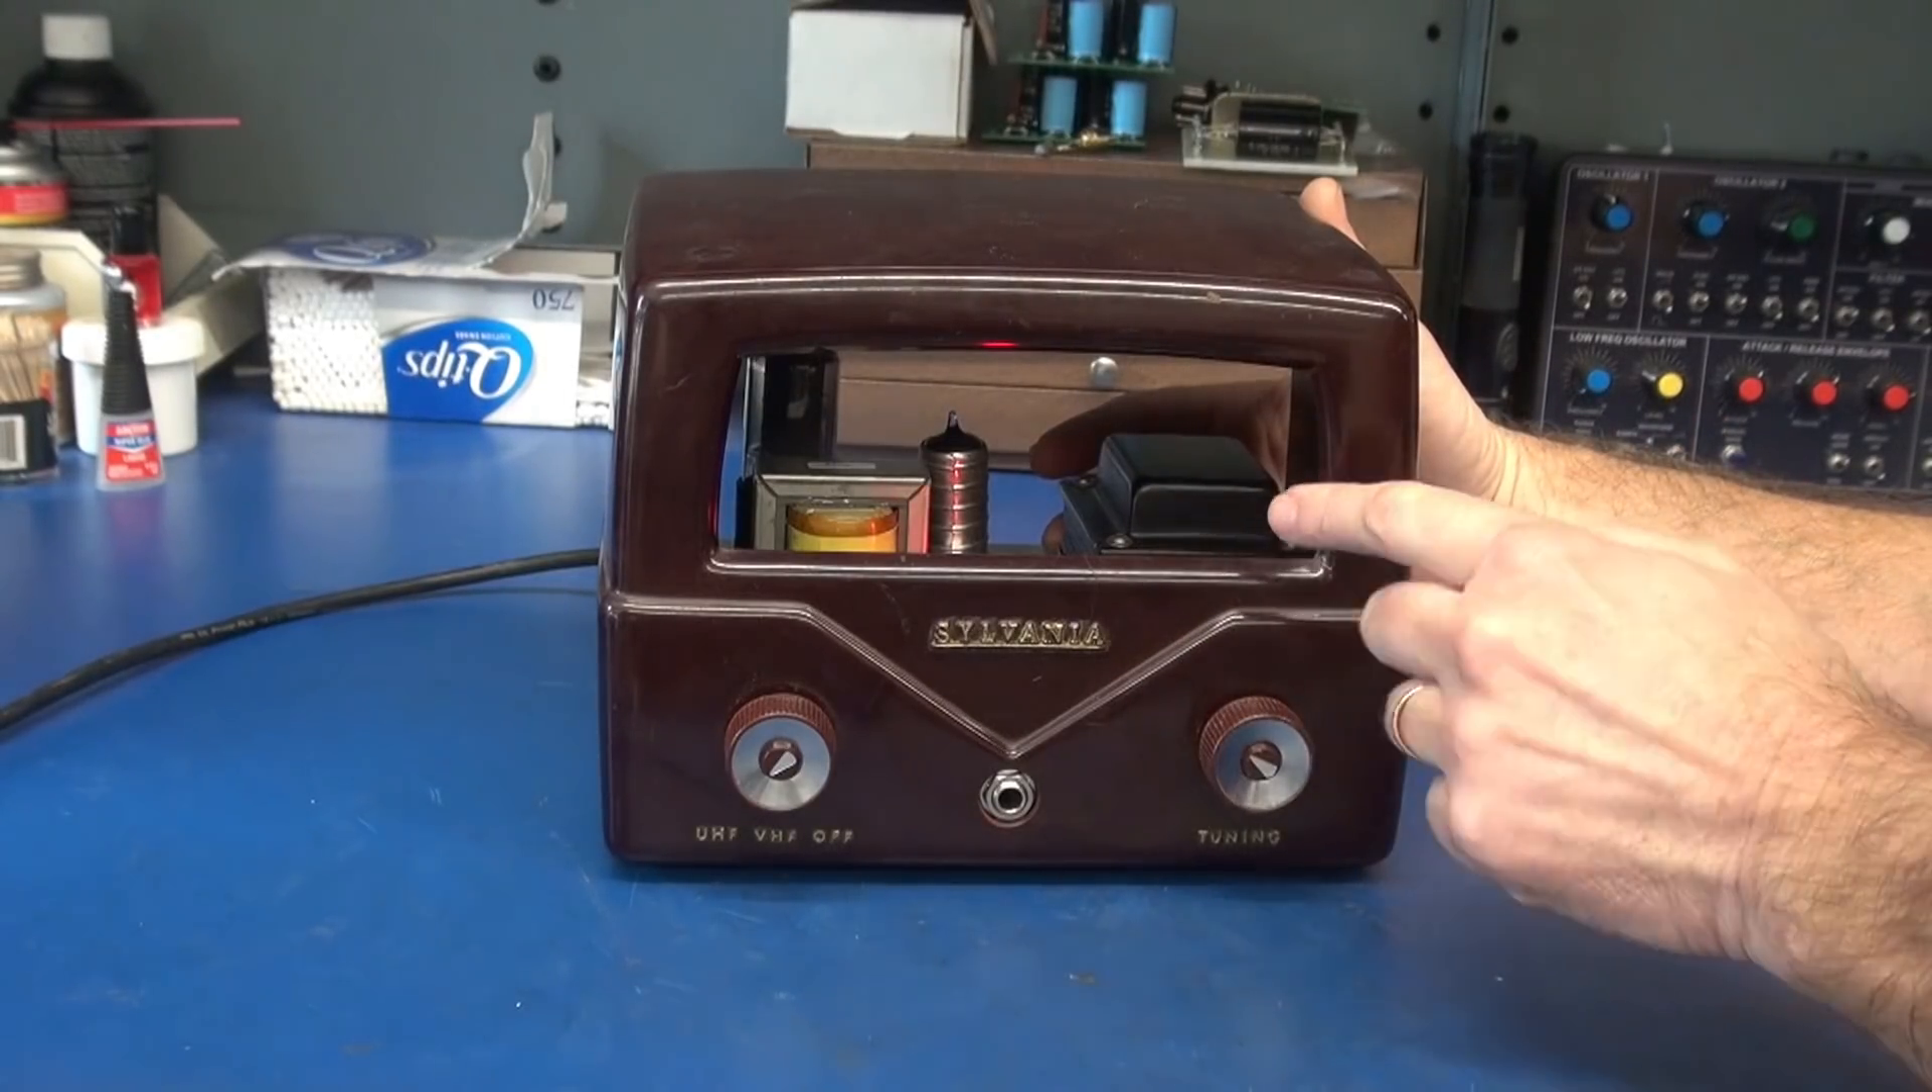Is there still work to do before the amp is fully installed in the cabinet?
No.